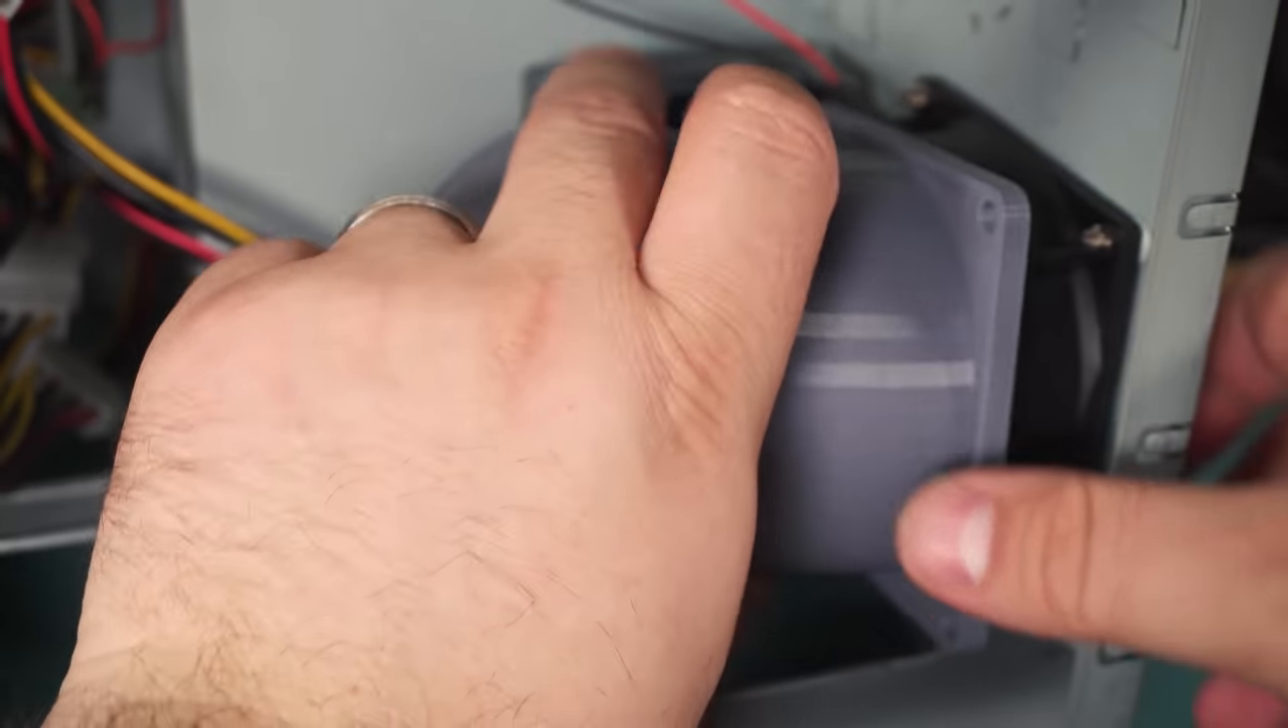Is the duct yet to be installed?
Yes.